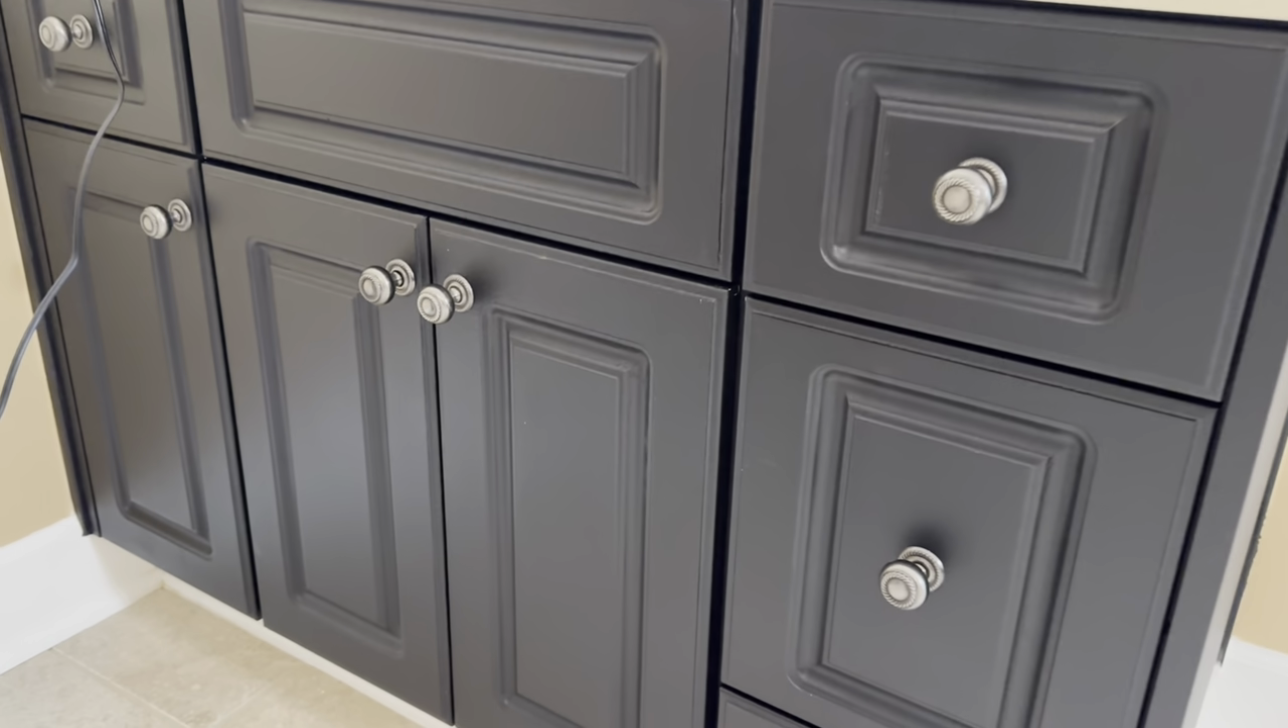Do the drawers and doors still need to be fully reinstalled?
No.